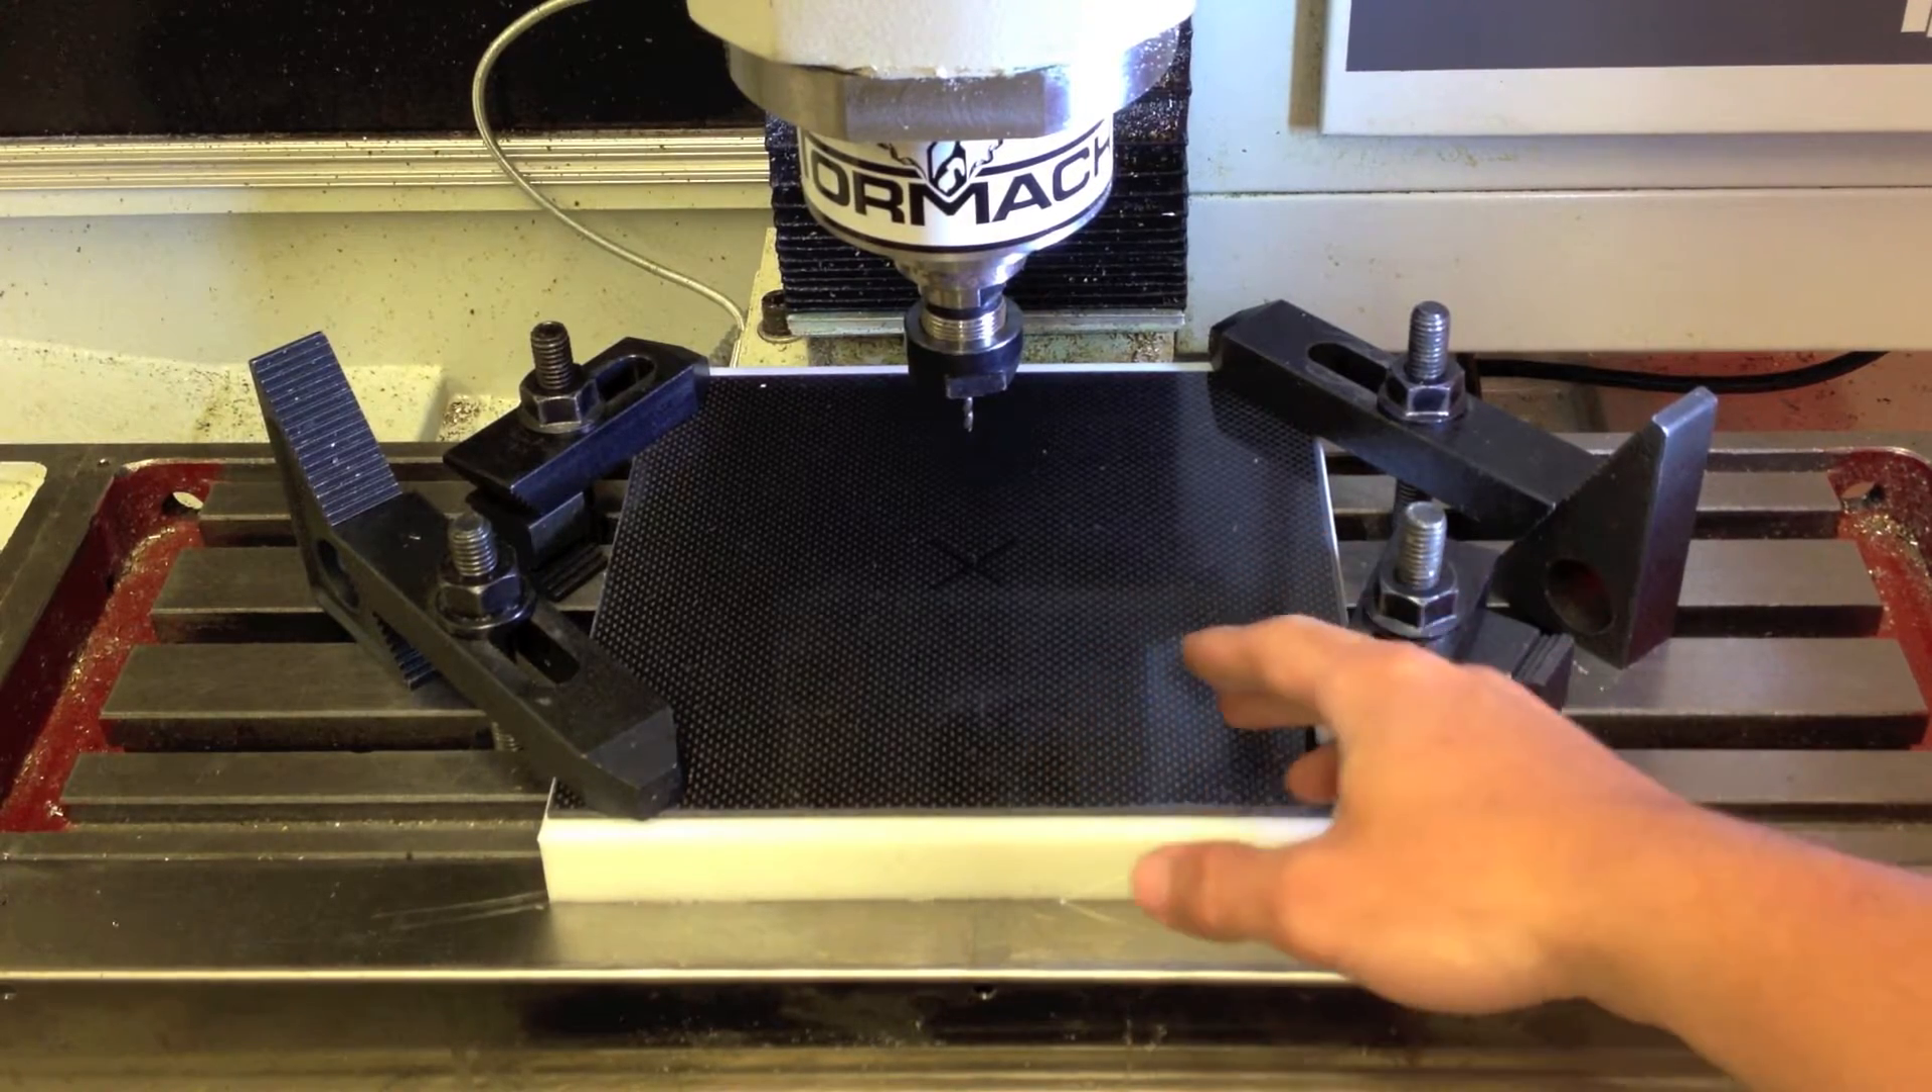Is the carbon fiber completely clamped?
Yes.